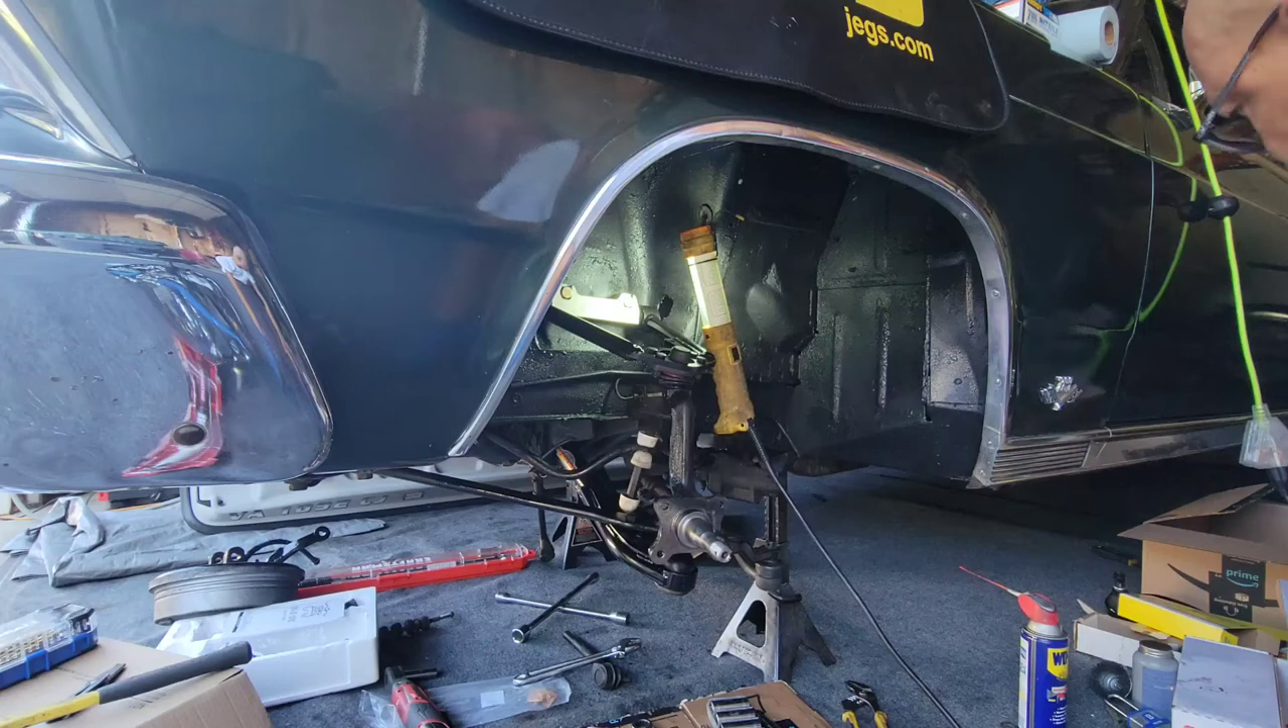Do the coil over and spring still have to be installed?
Yes.